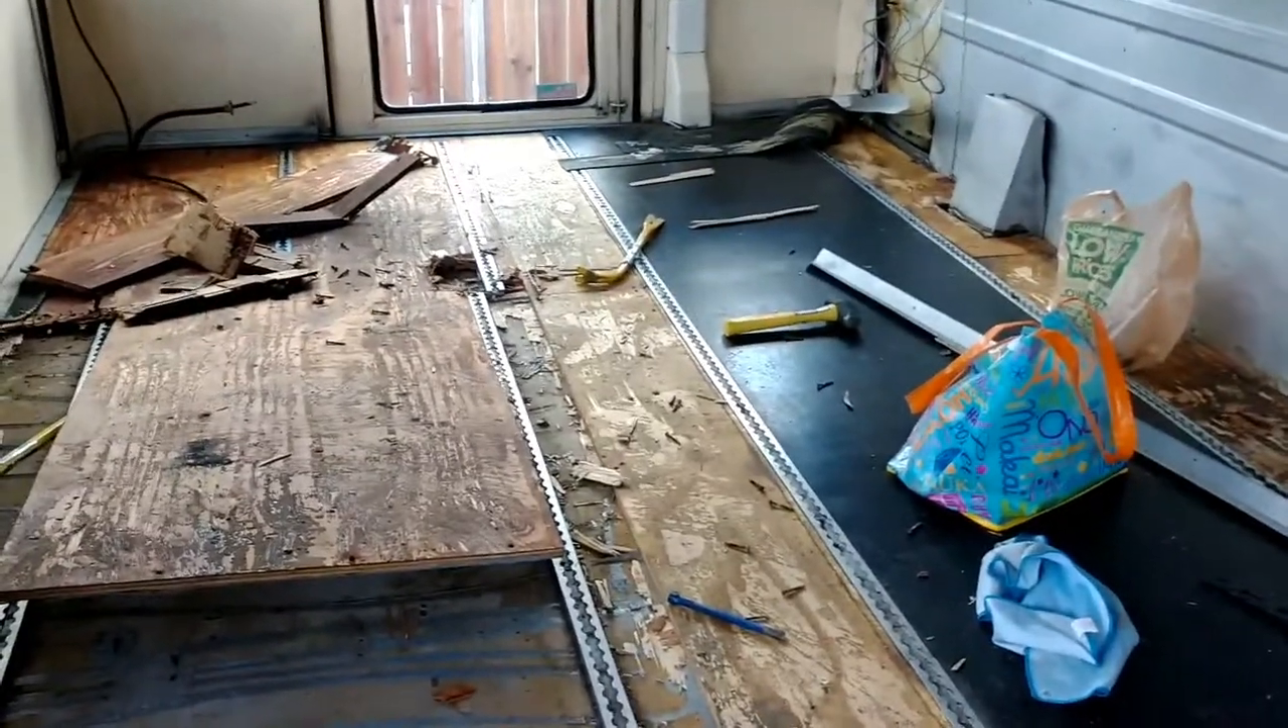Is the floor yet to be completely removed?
Yes.